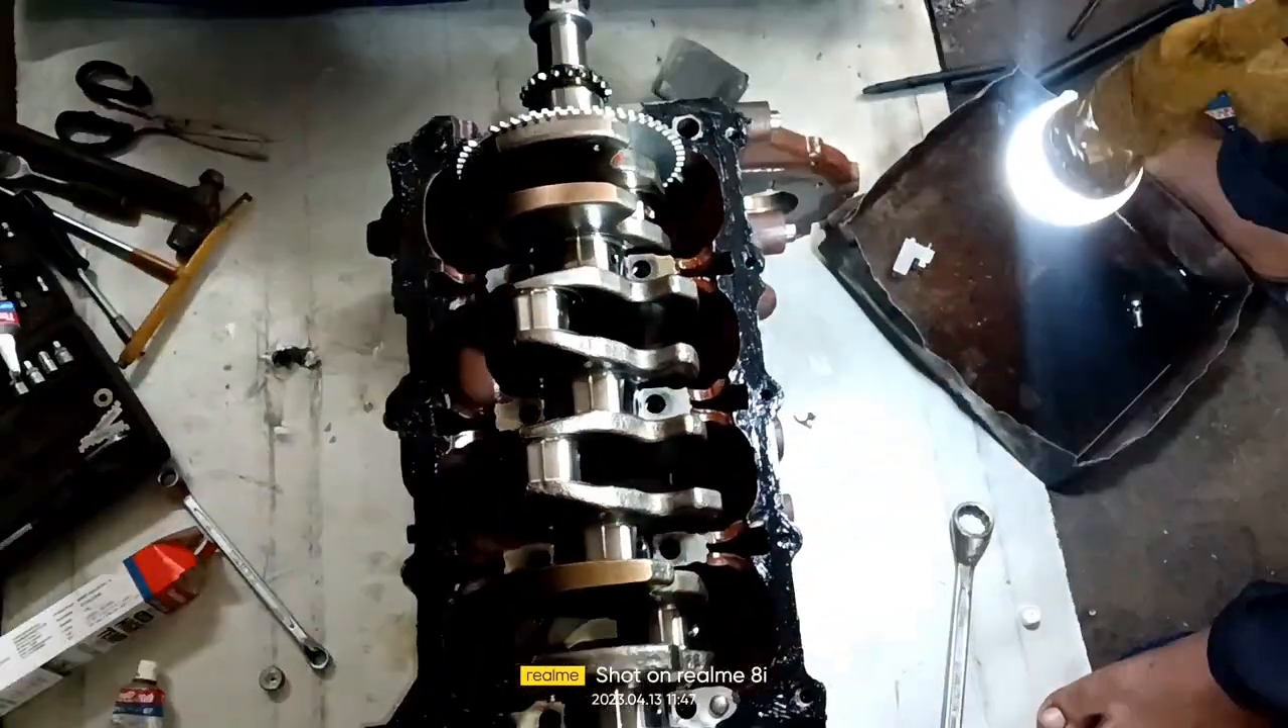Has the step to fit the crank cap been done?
No.